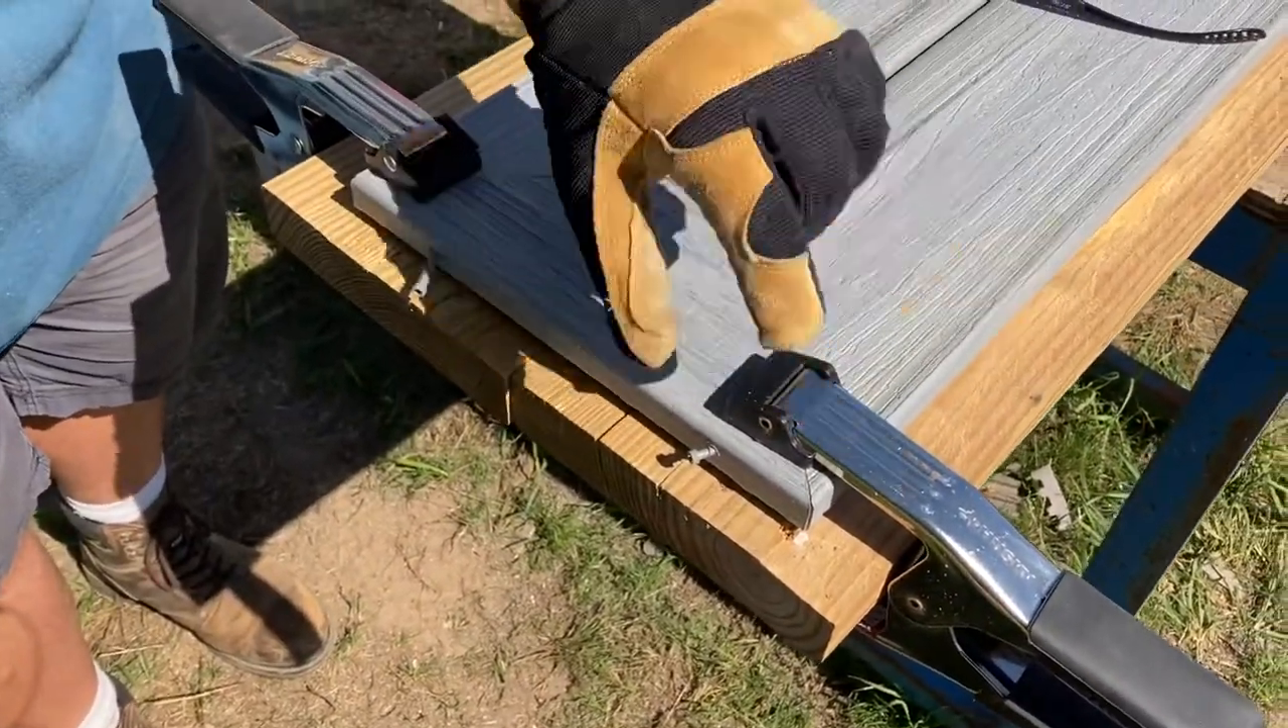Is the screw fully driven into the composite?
No.